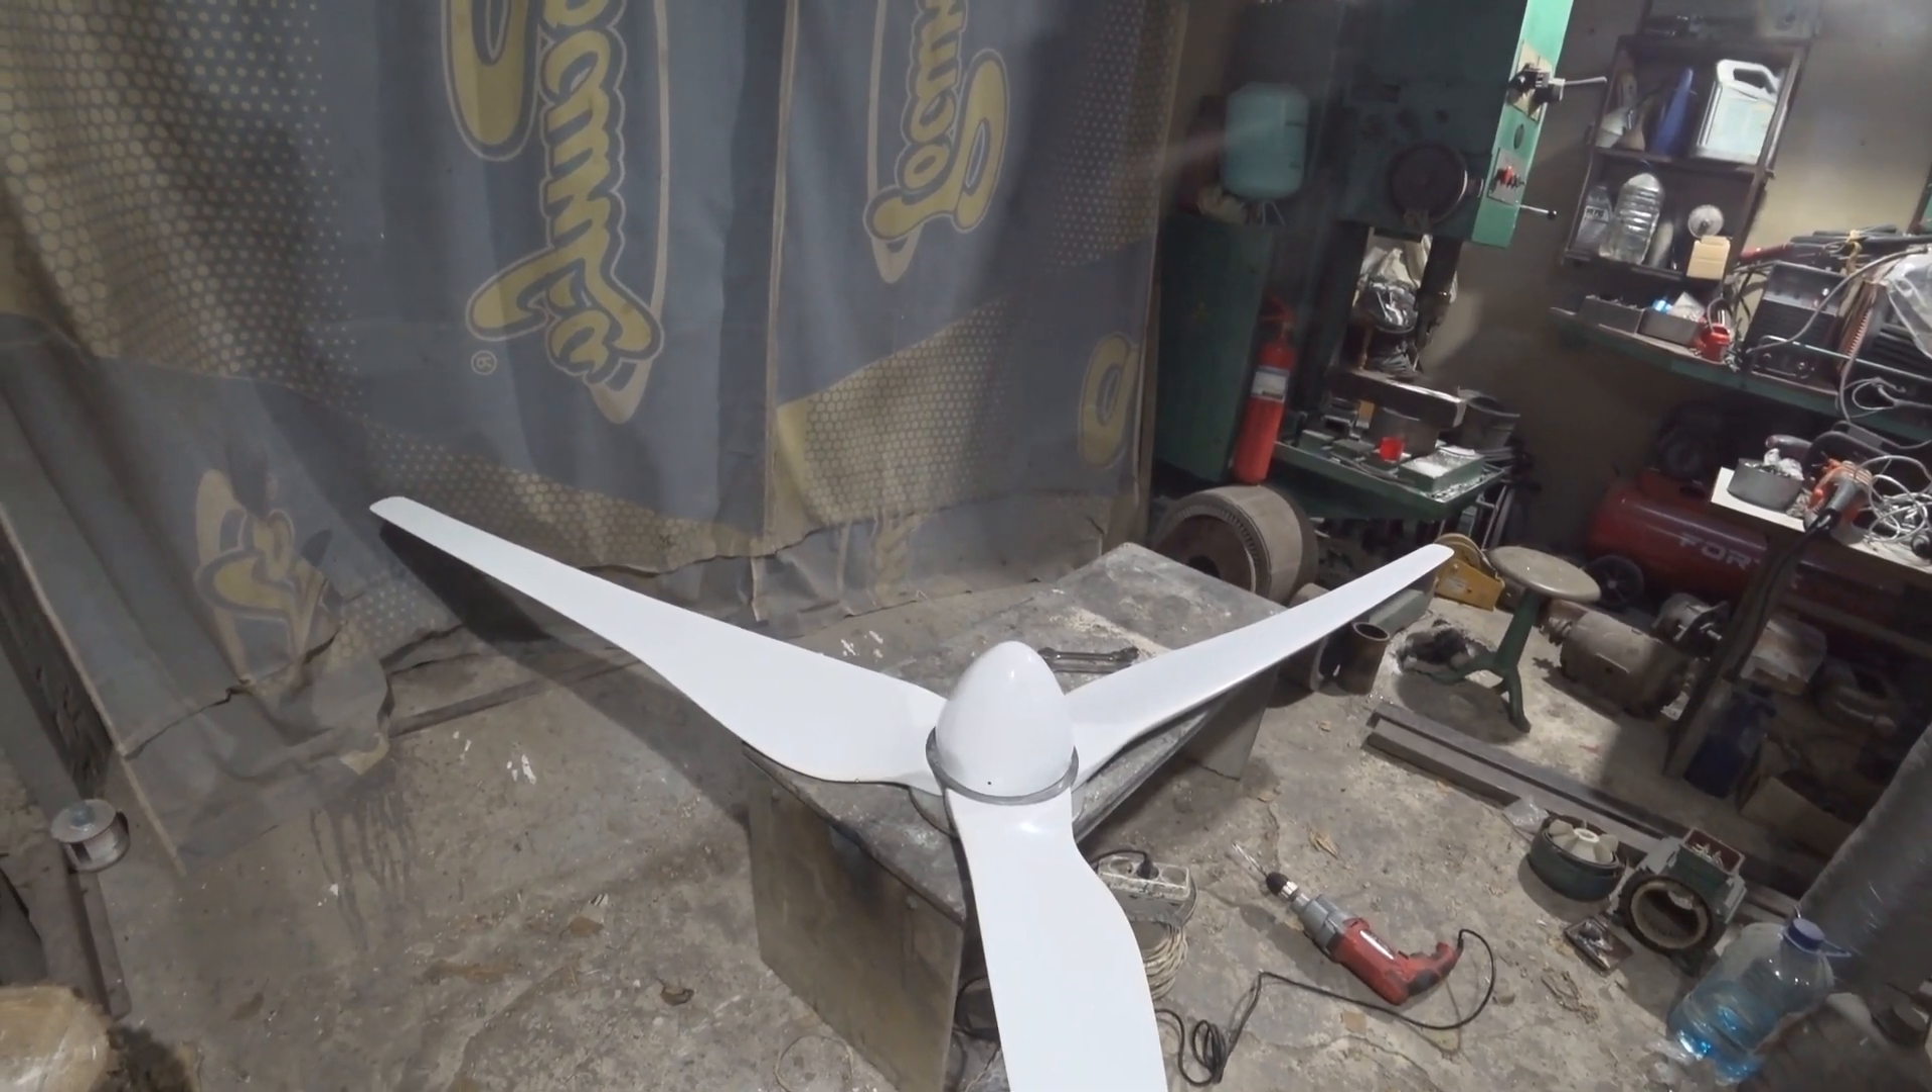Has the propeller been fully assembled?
Yes.